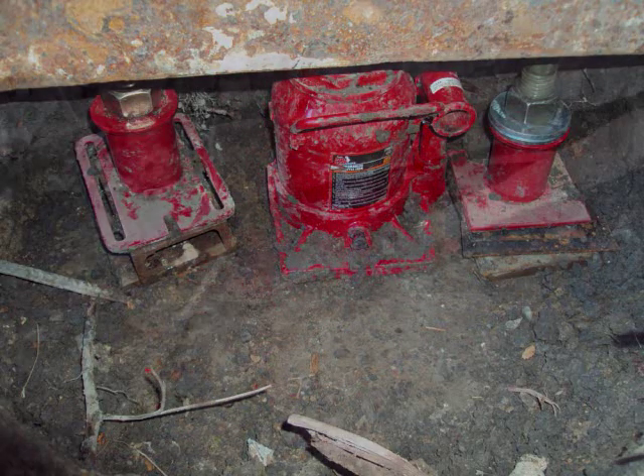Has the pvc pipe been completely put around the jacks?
No.